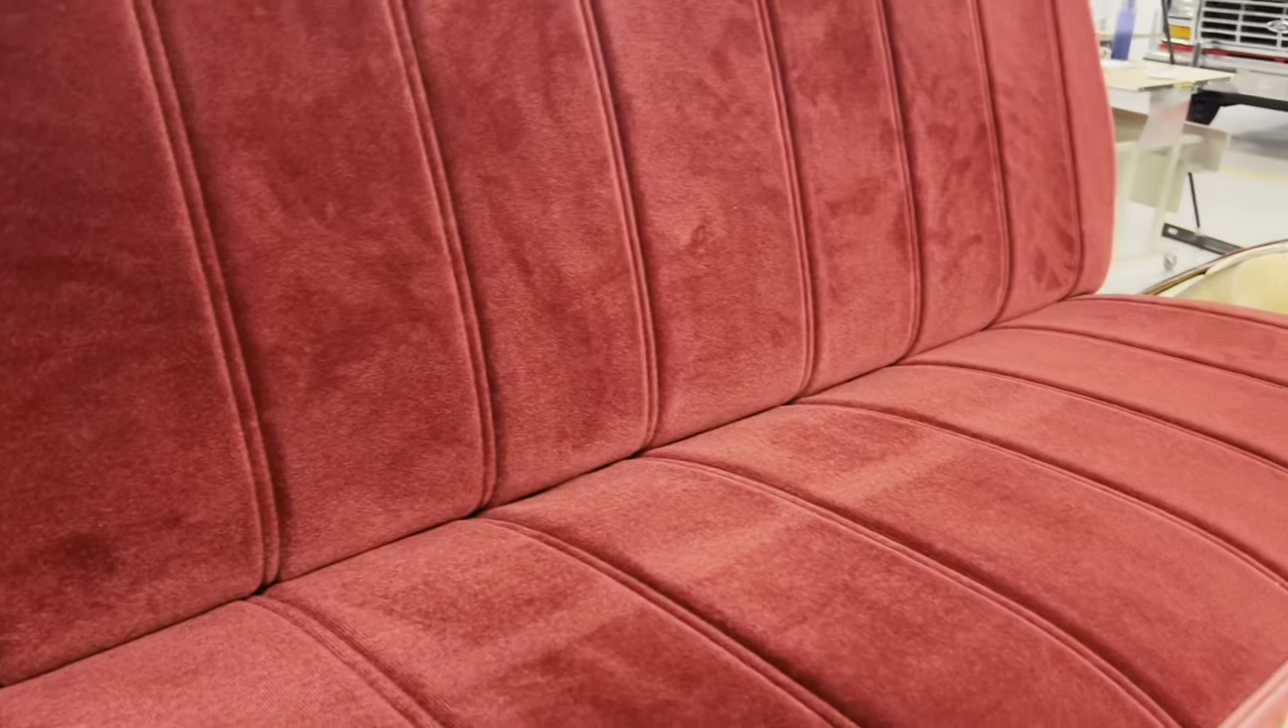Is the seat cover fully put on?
Yes.